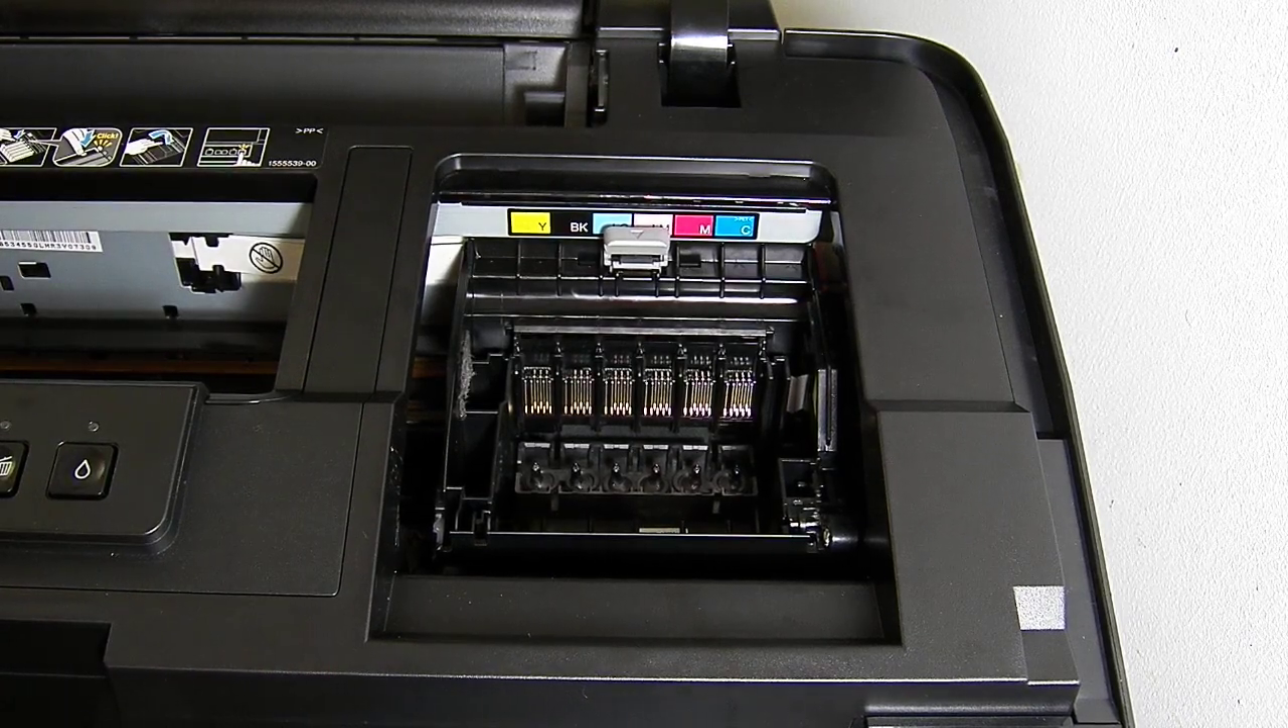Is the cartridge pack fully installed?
No.